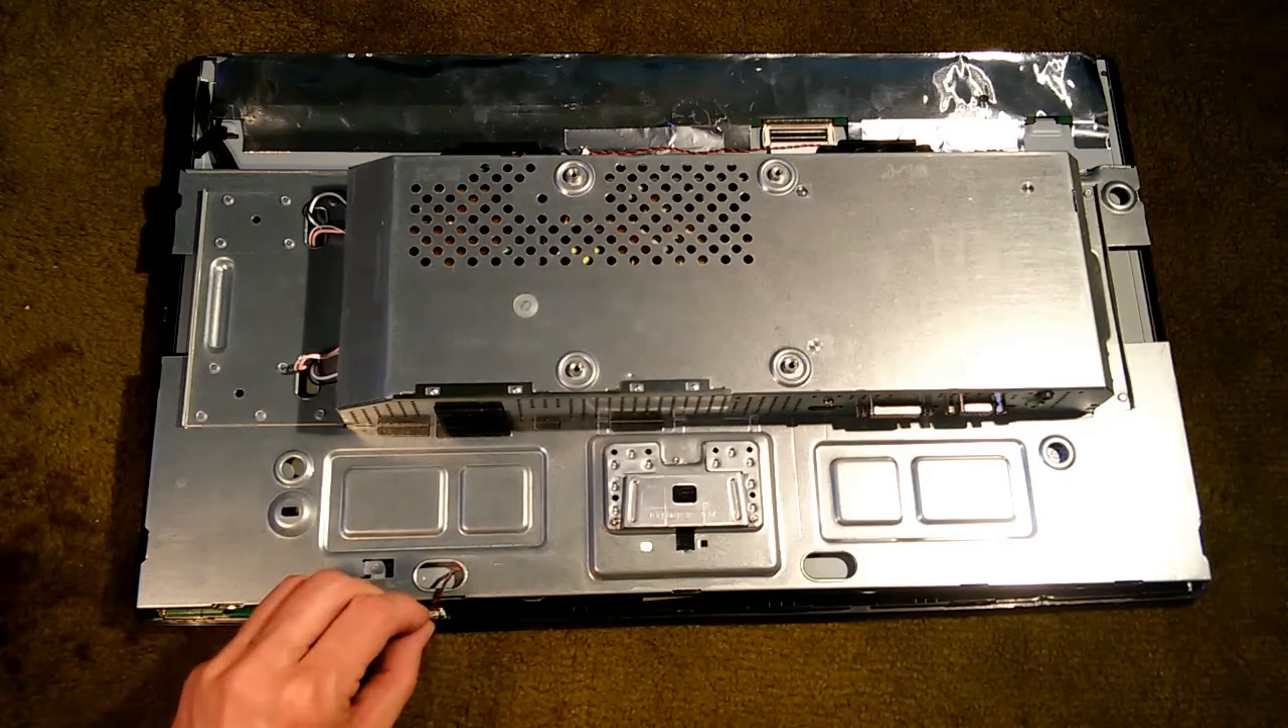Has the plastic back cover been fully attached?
No.